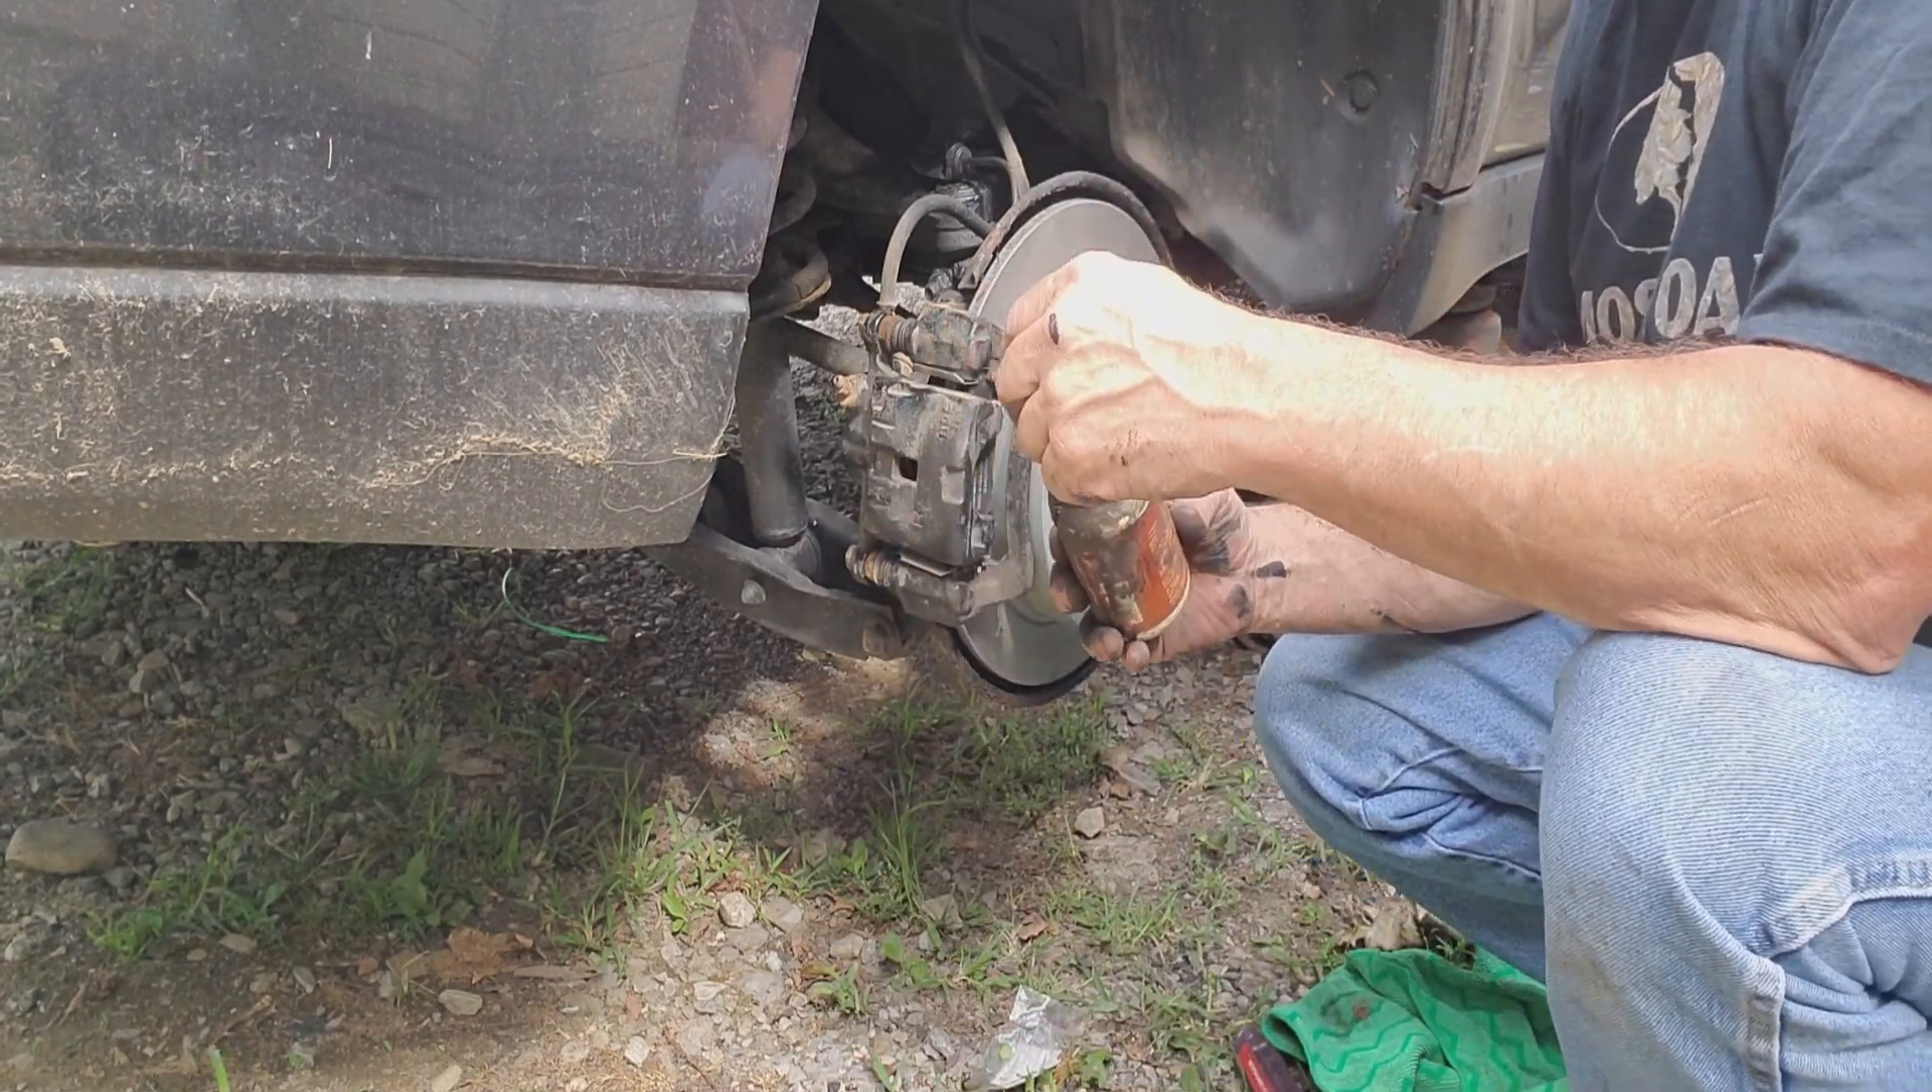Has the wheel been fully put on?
No.